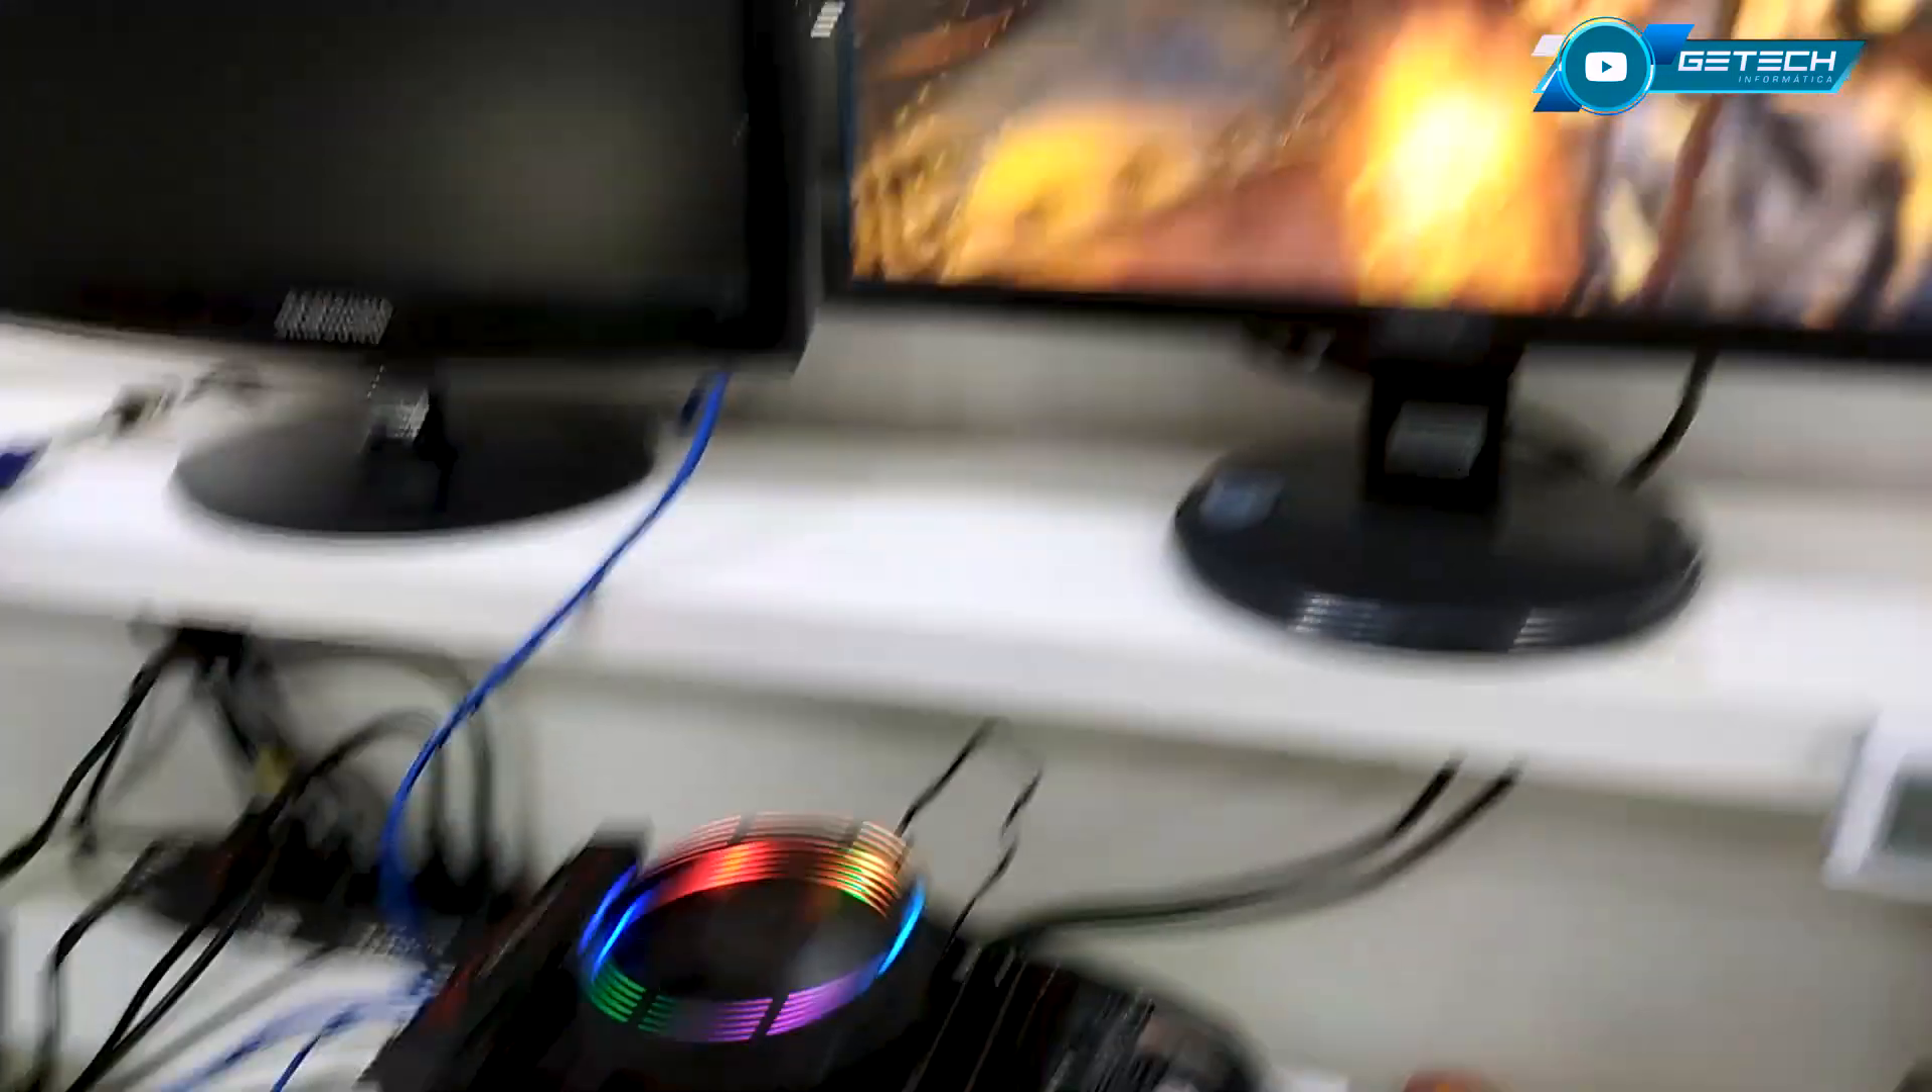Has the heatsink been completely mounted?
Yes.